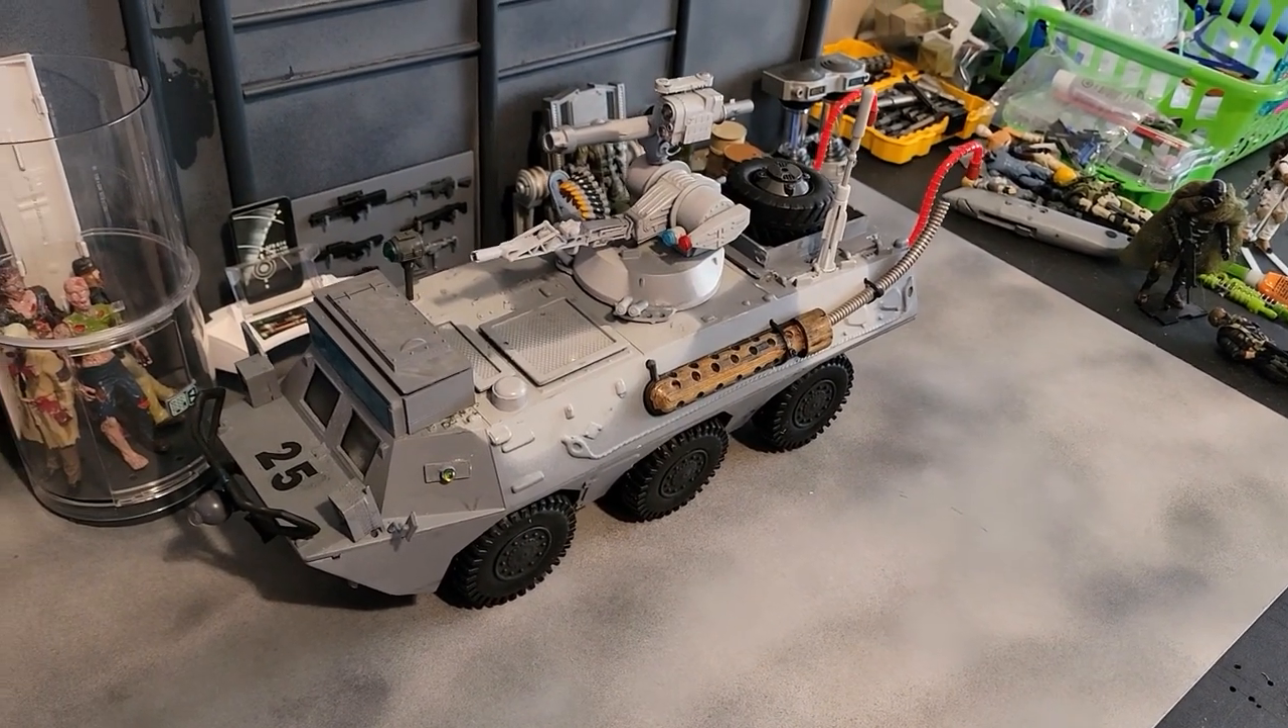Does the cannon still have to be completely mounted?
No.